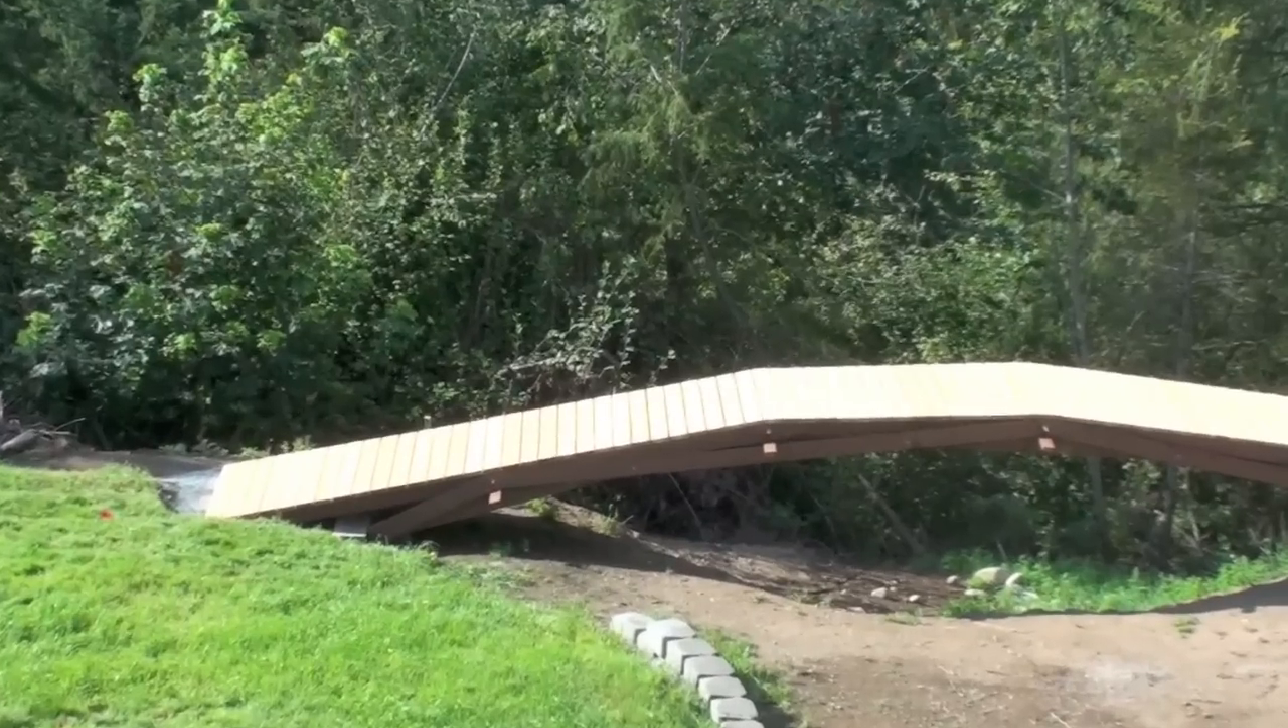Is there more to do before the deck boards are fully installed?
No.